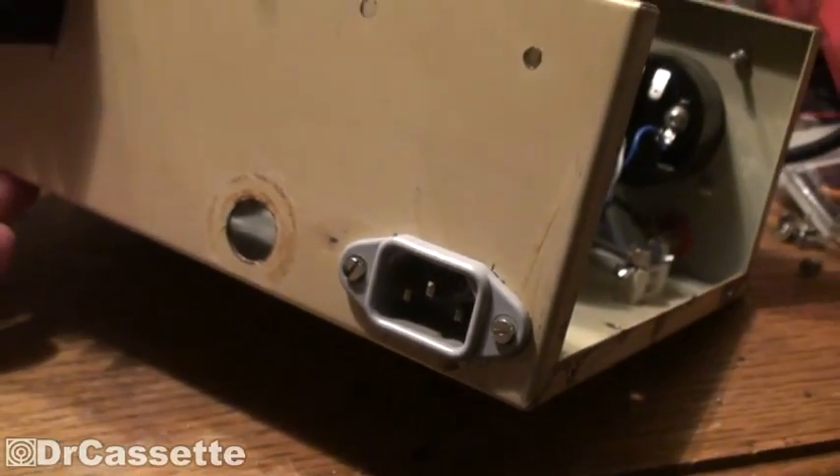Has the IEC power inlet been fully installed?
Yes.